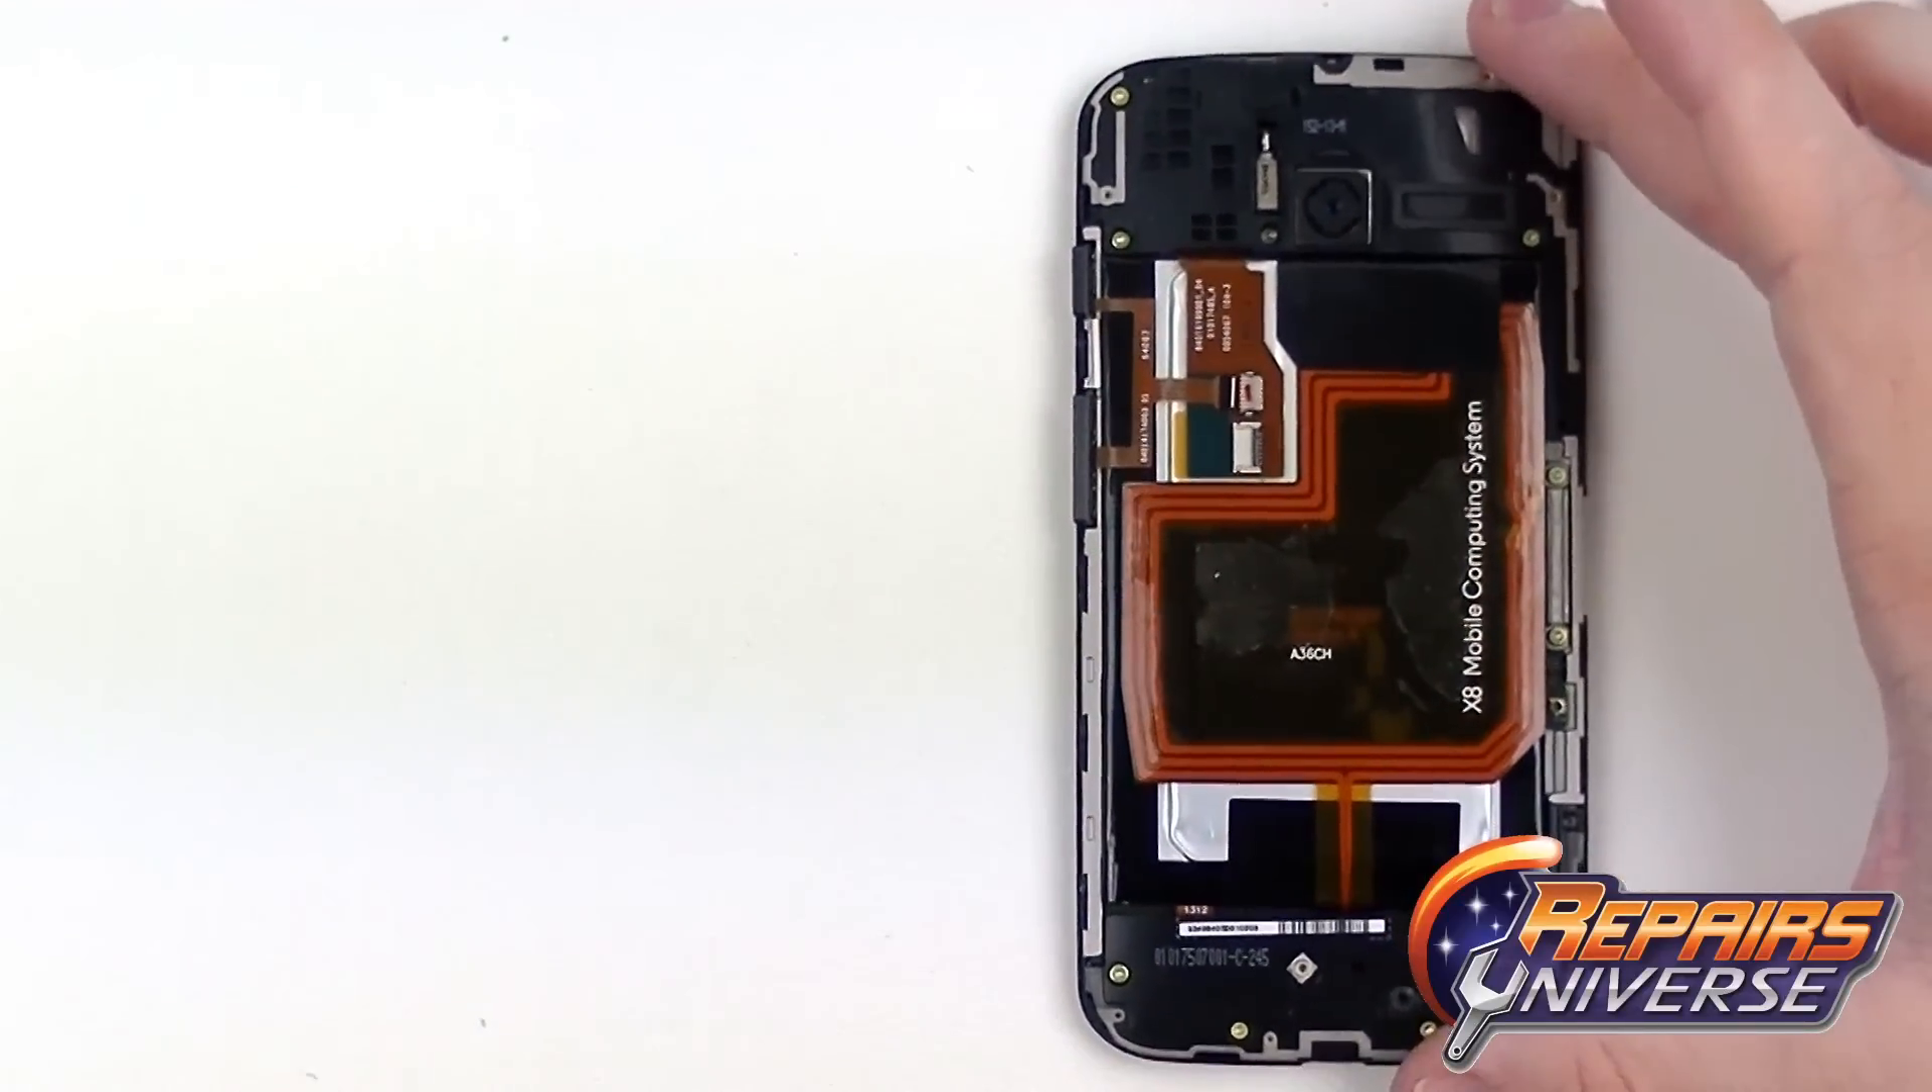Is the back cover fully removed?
Yes.